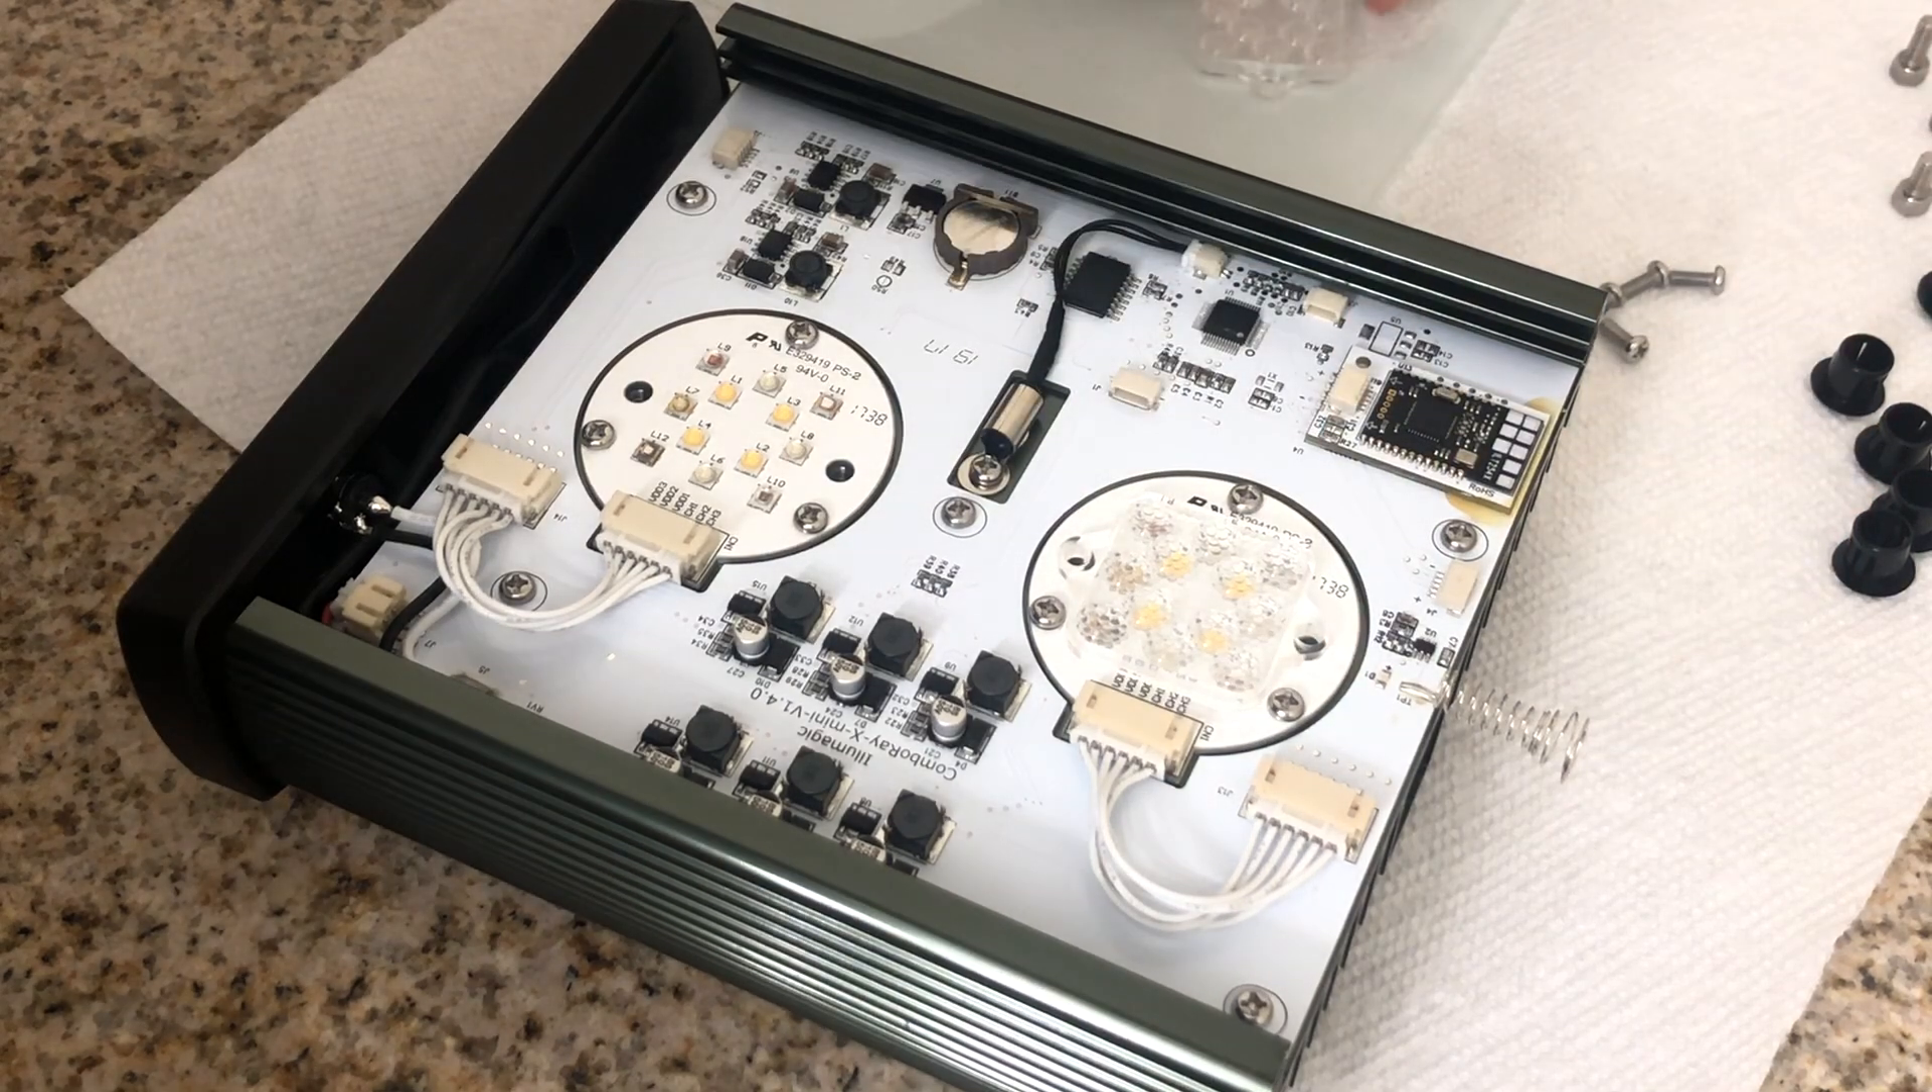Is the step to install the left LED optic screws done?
No.